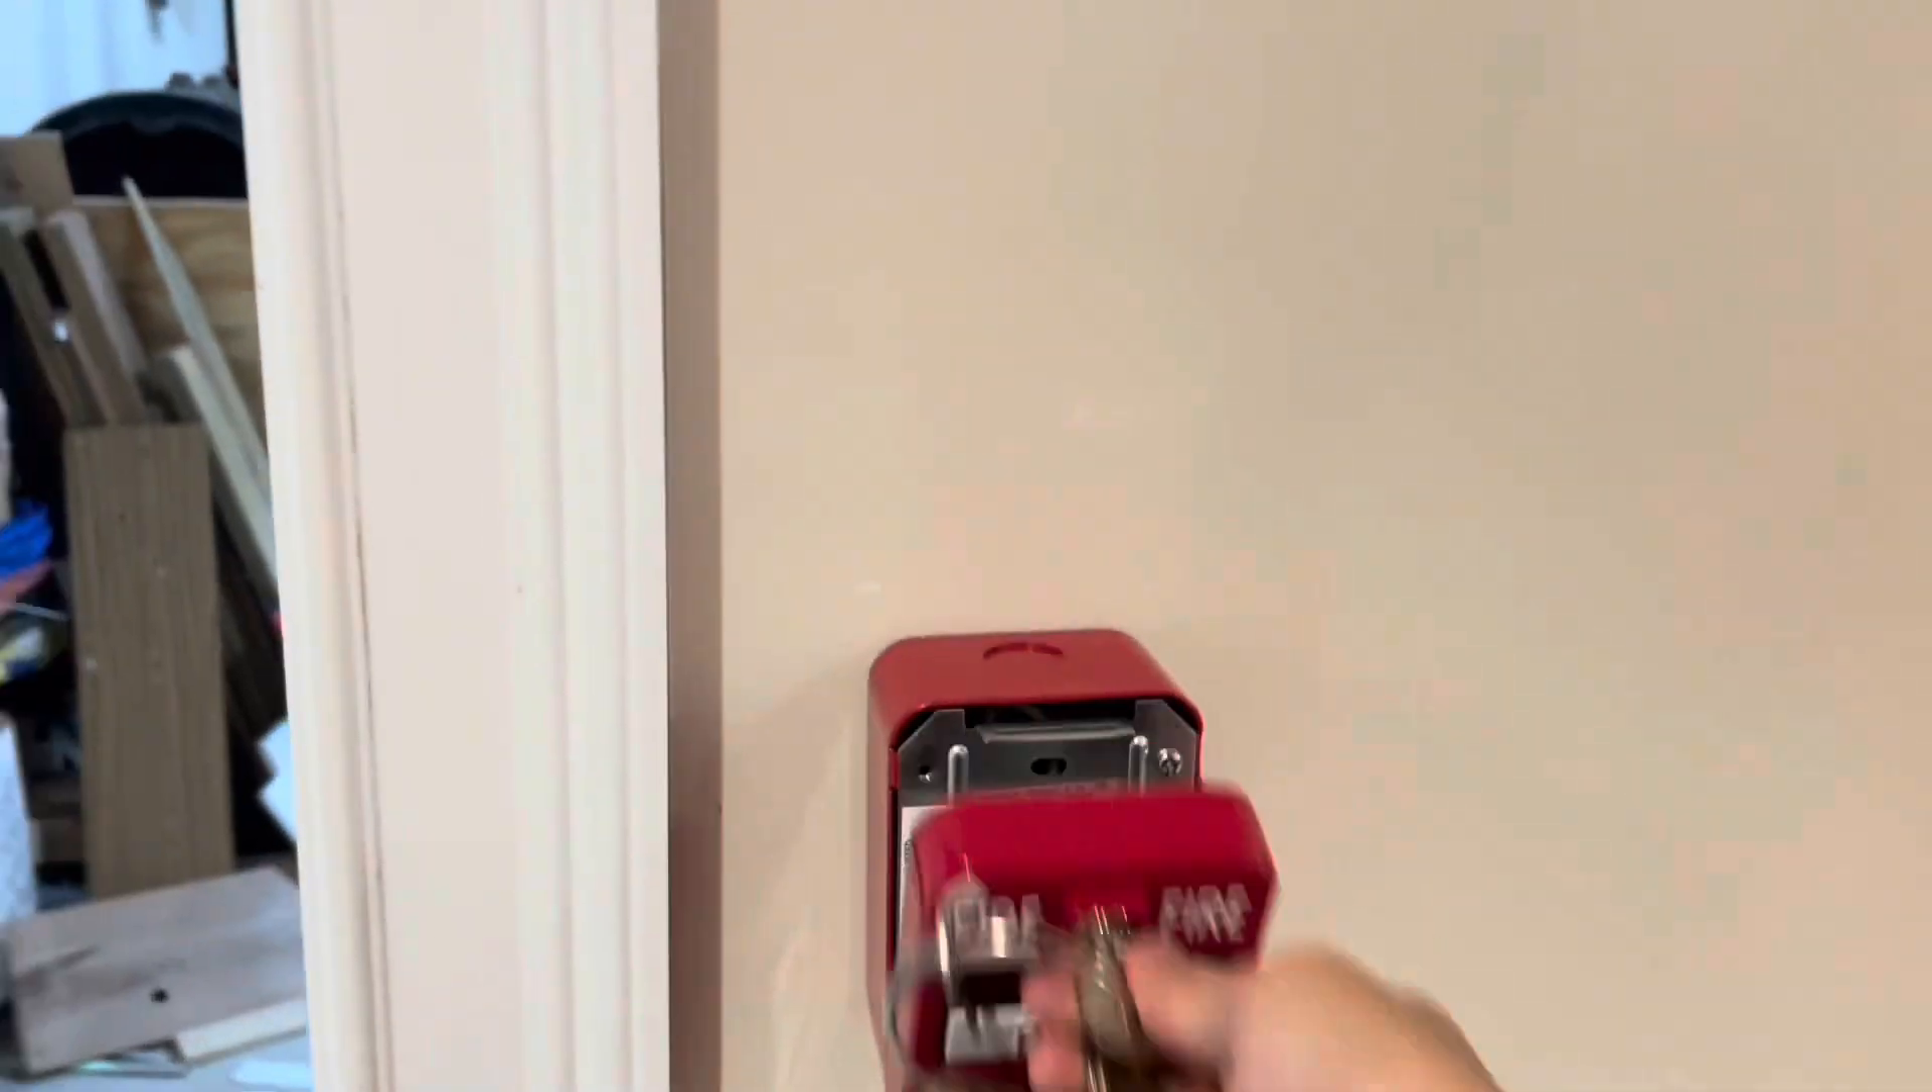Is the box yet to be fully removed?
Yes.